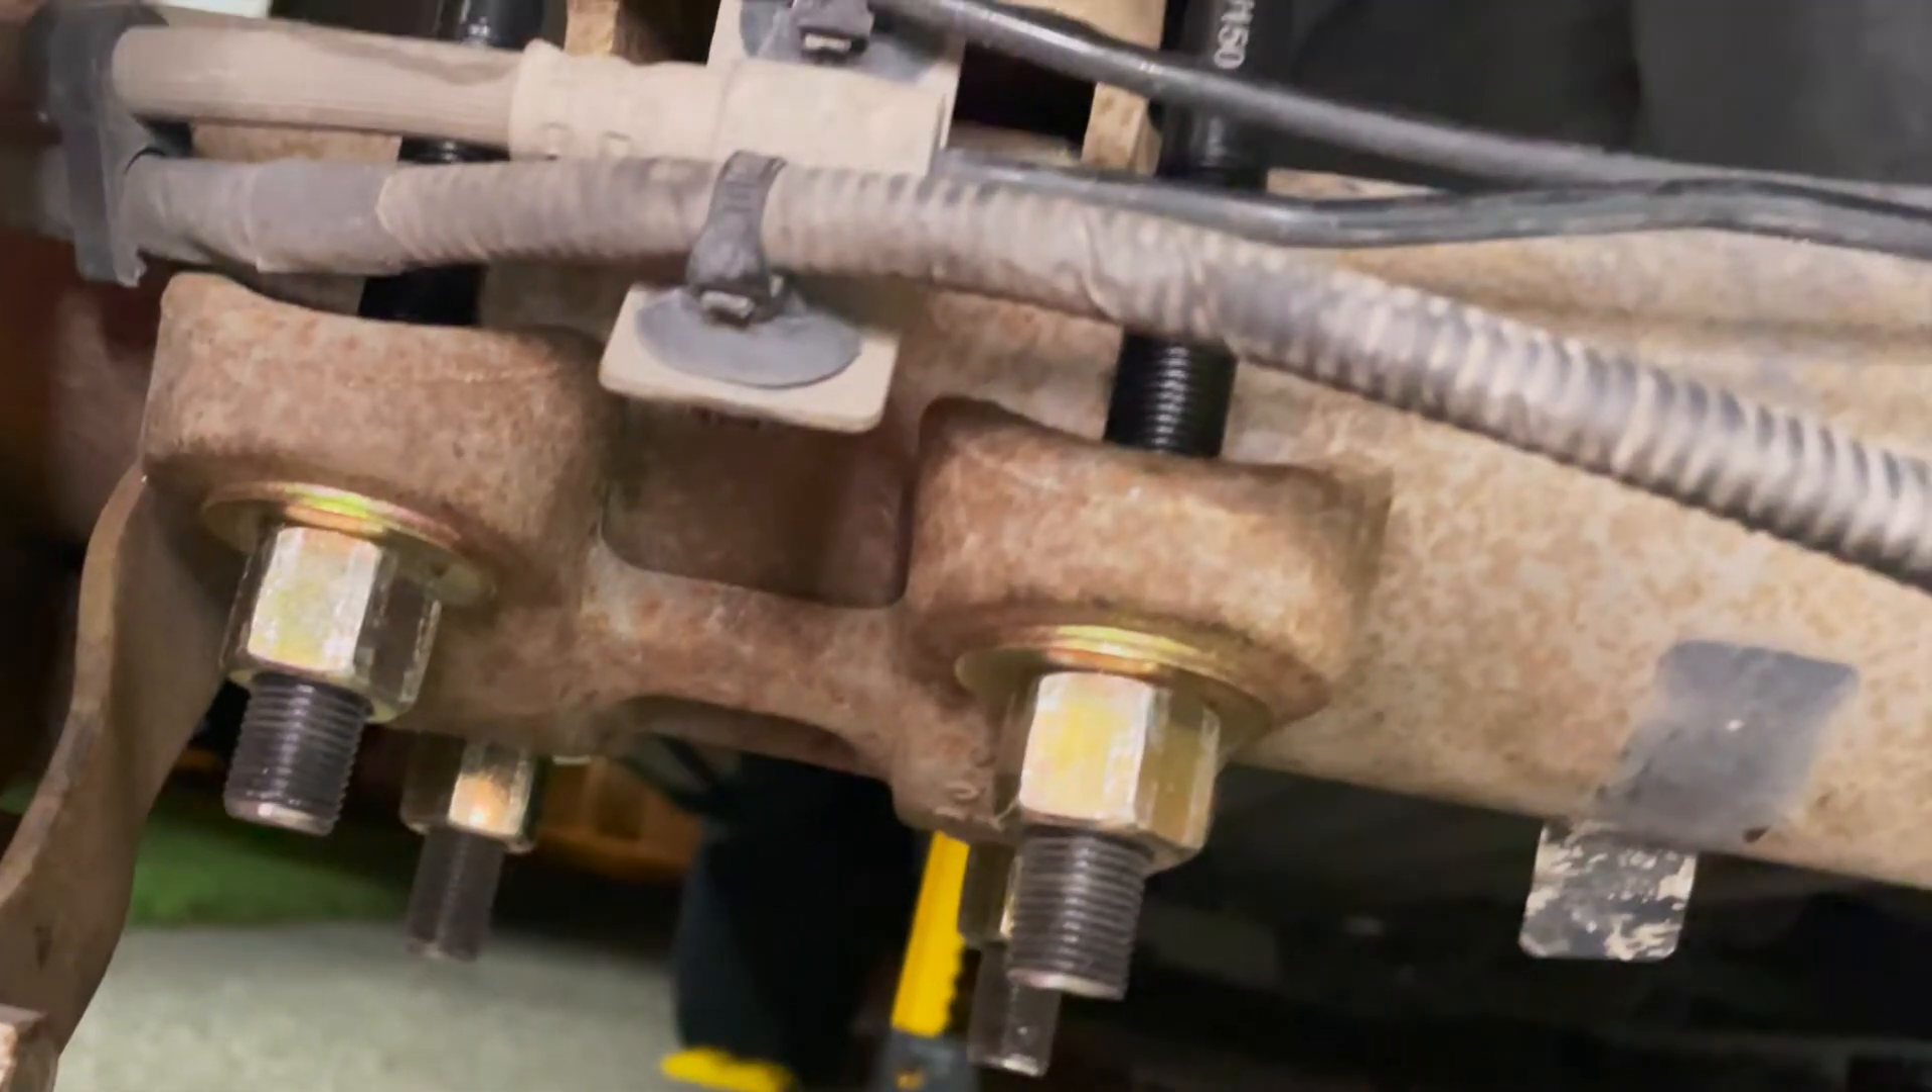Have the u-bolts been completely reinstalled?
Yes.